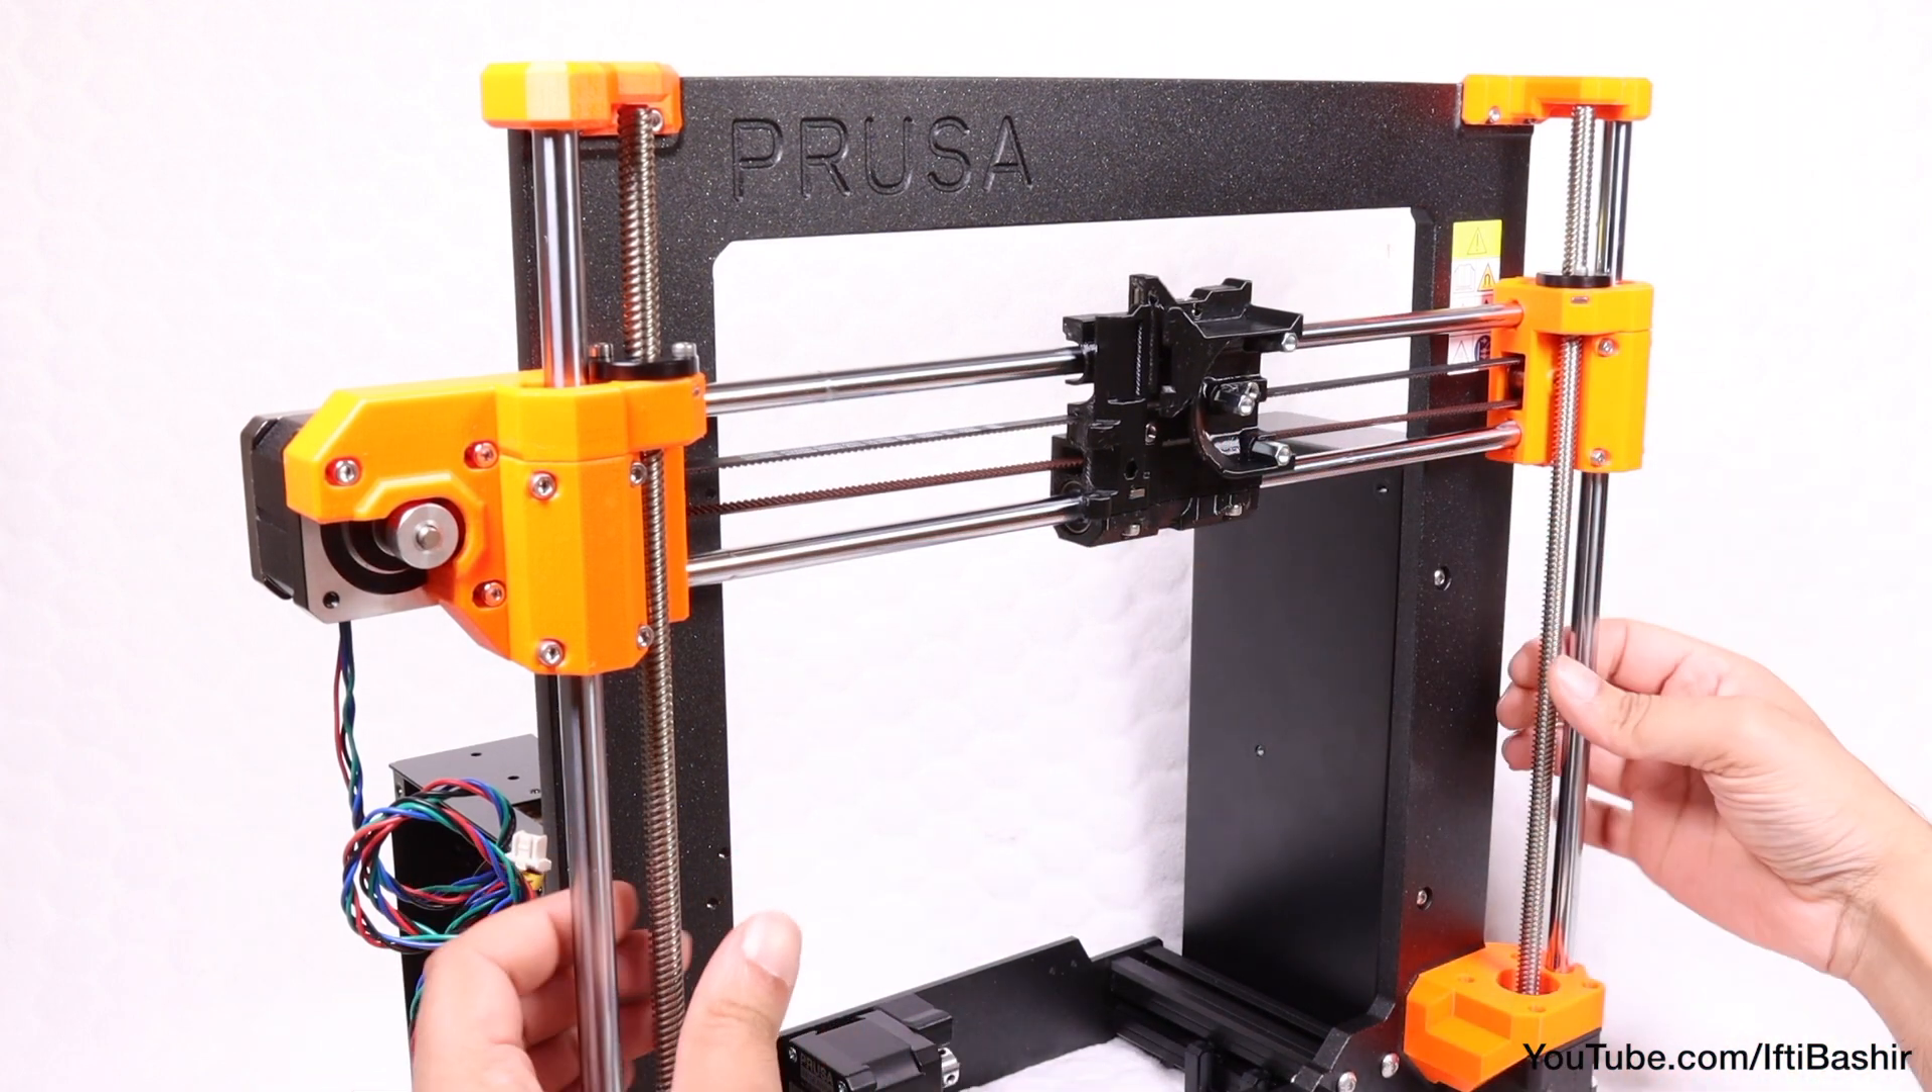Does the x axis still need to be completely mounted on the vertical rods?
No.